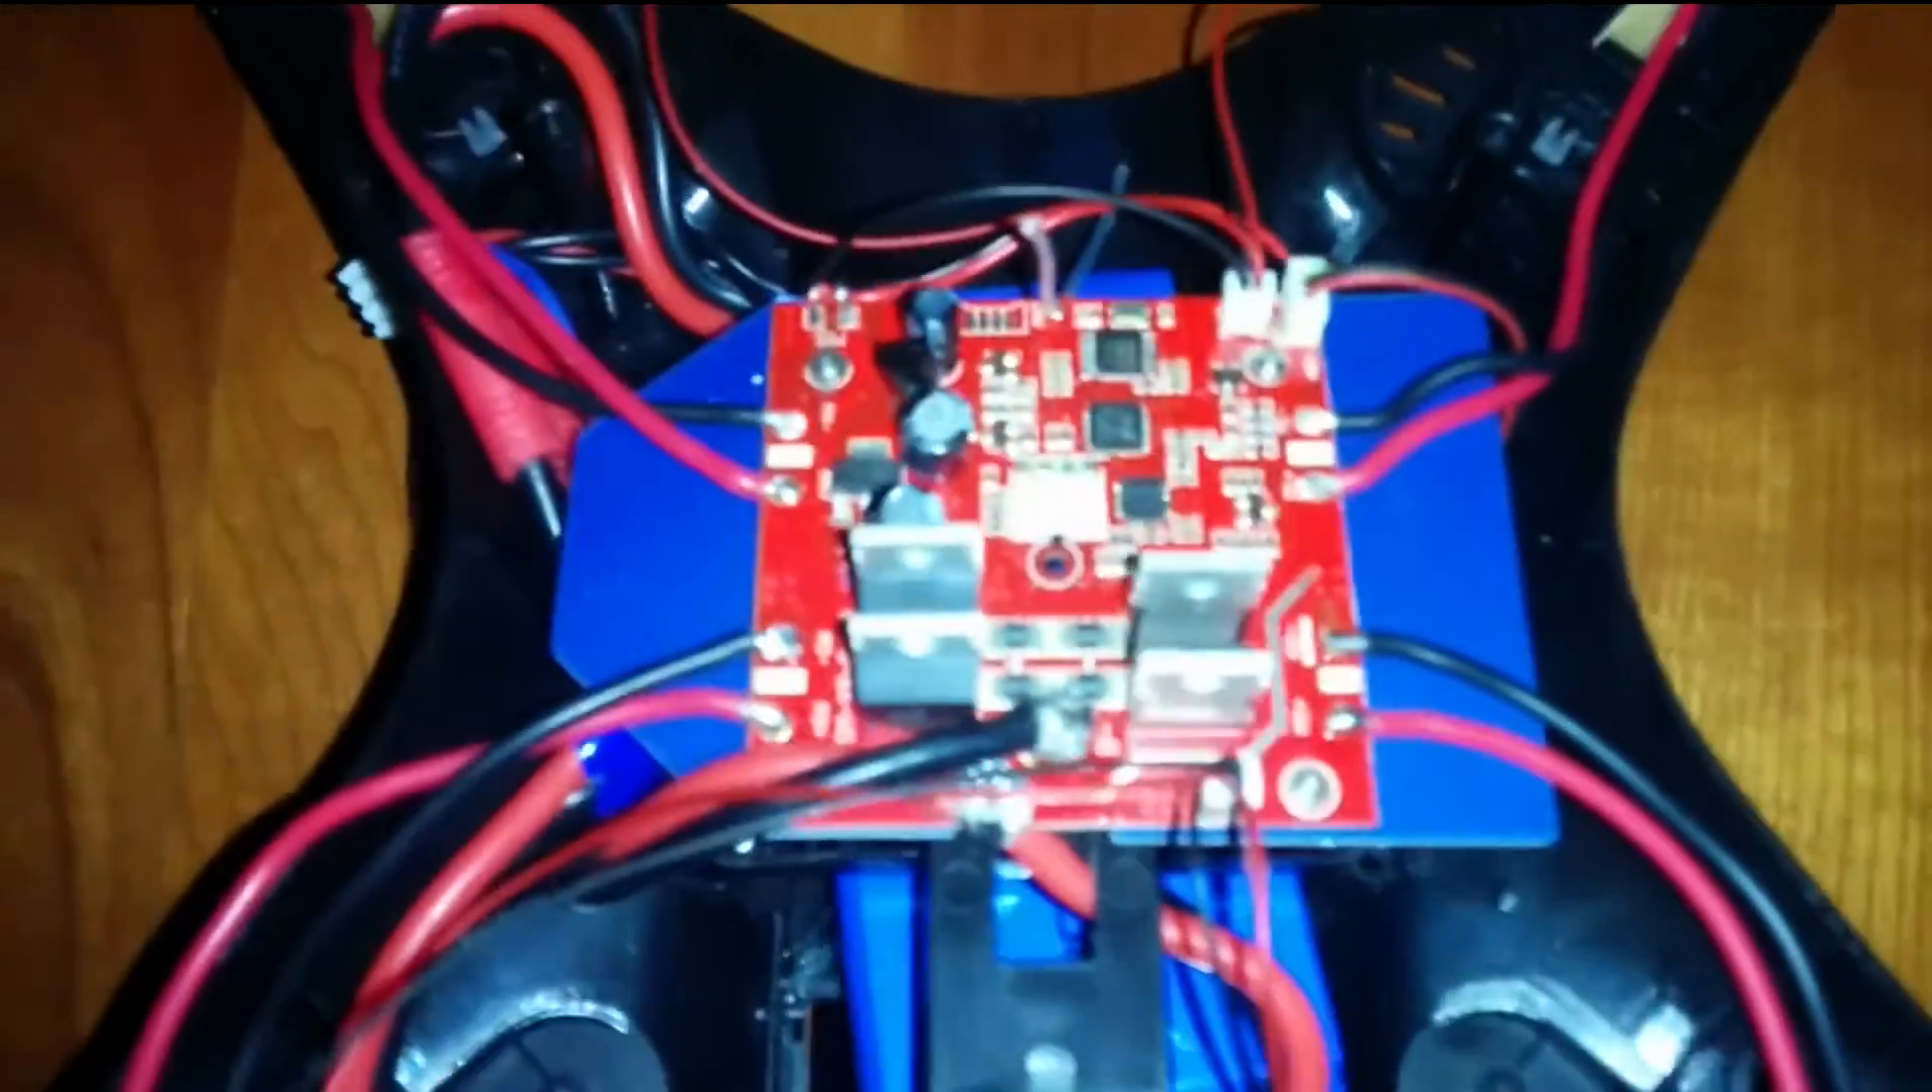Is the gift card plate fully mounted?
Yes.